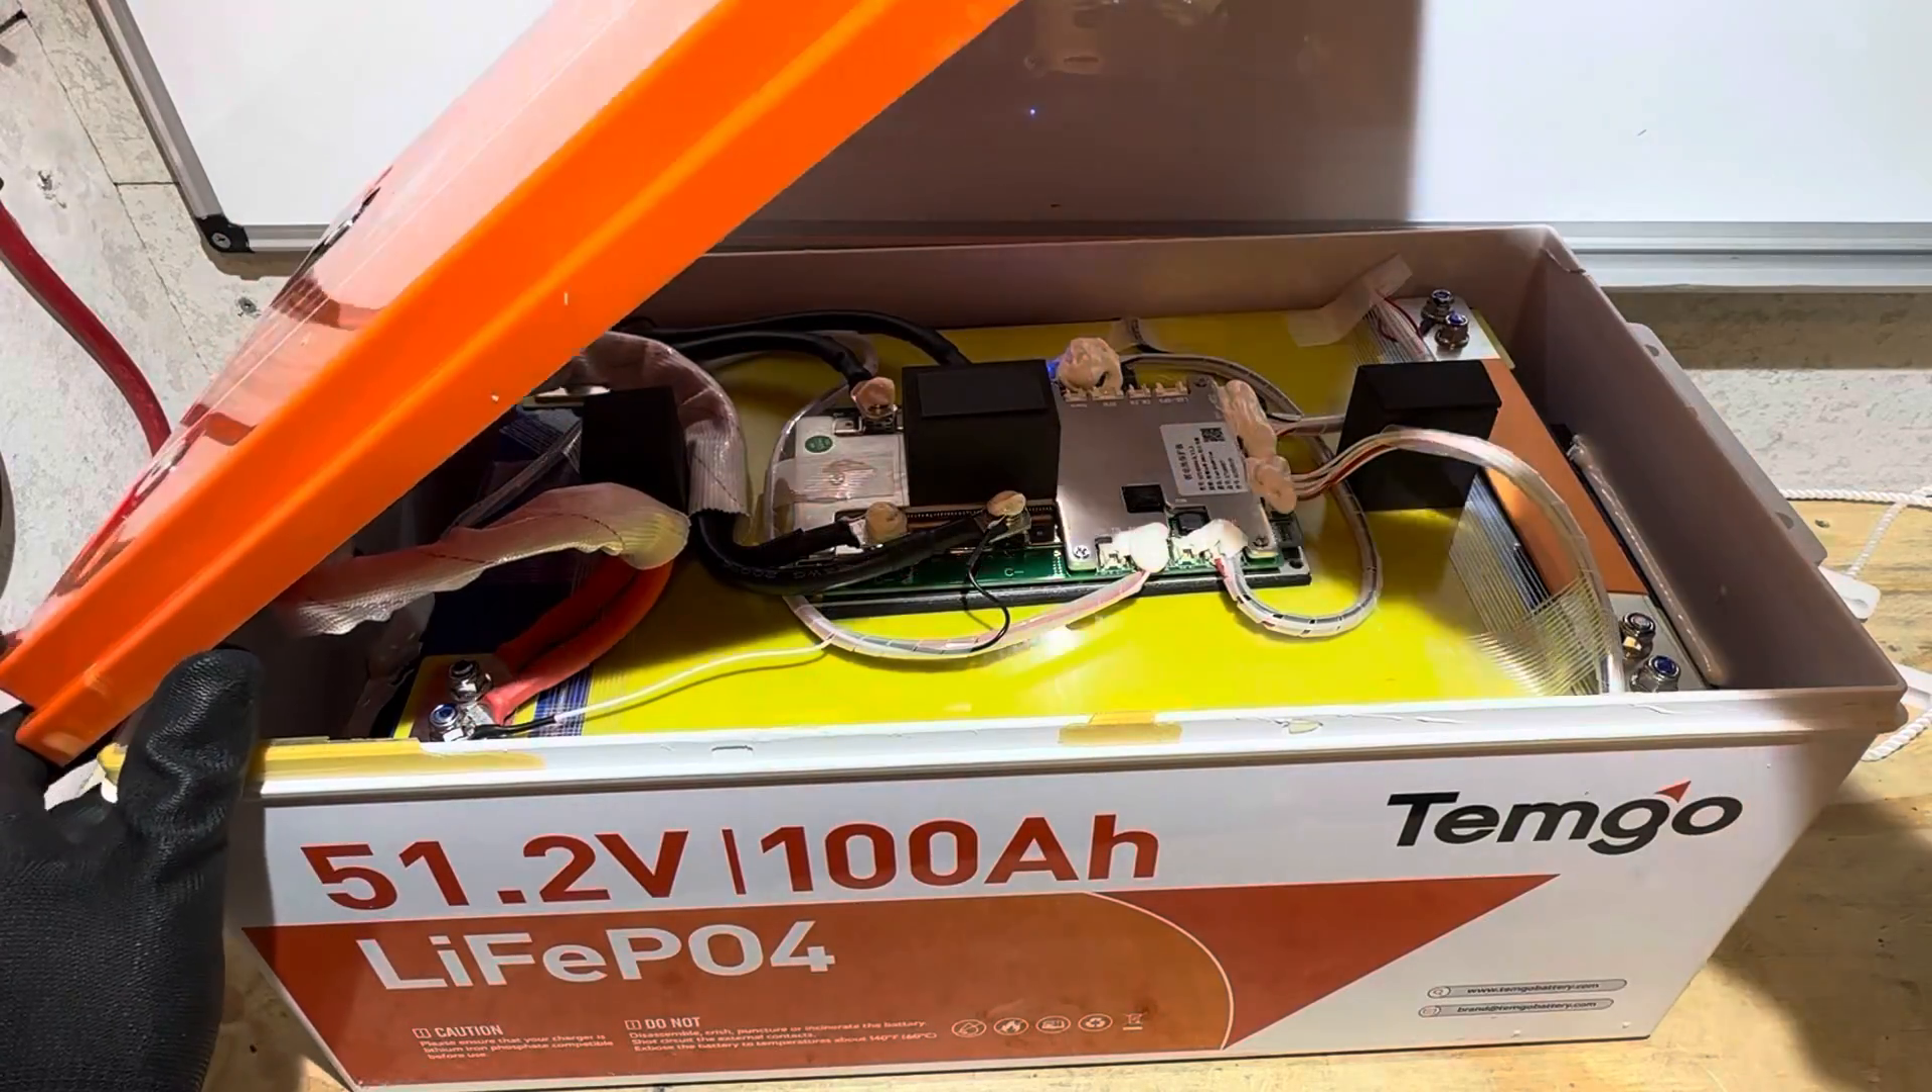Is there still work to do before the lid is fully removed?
Yes.